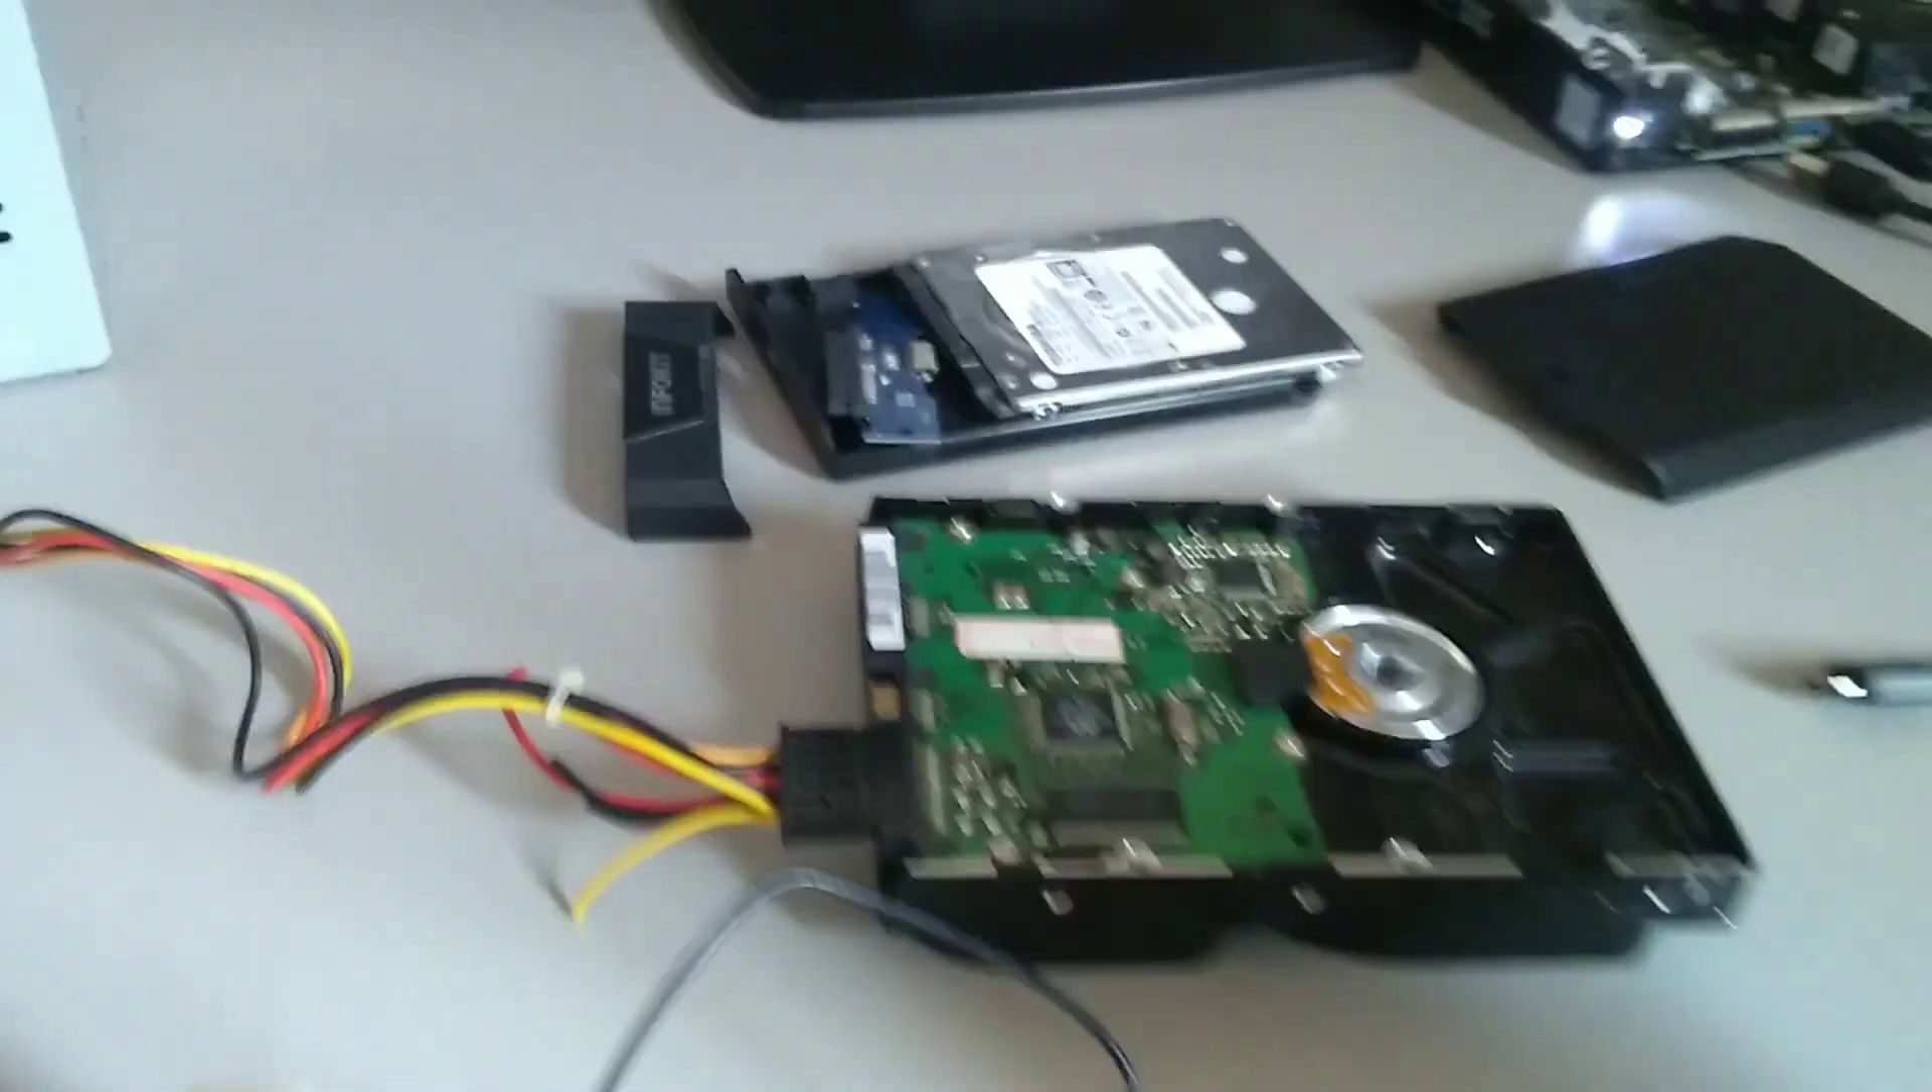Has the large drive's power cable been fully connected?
Yes.